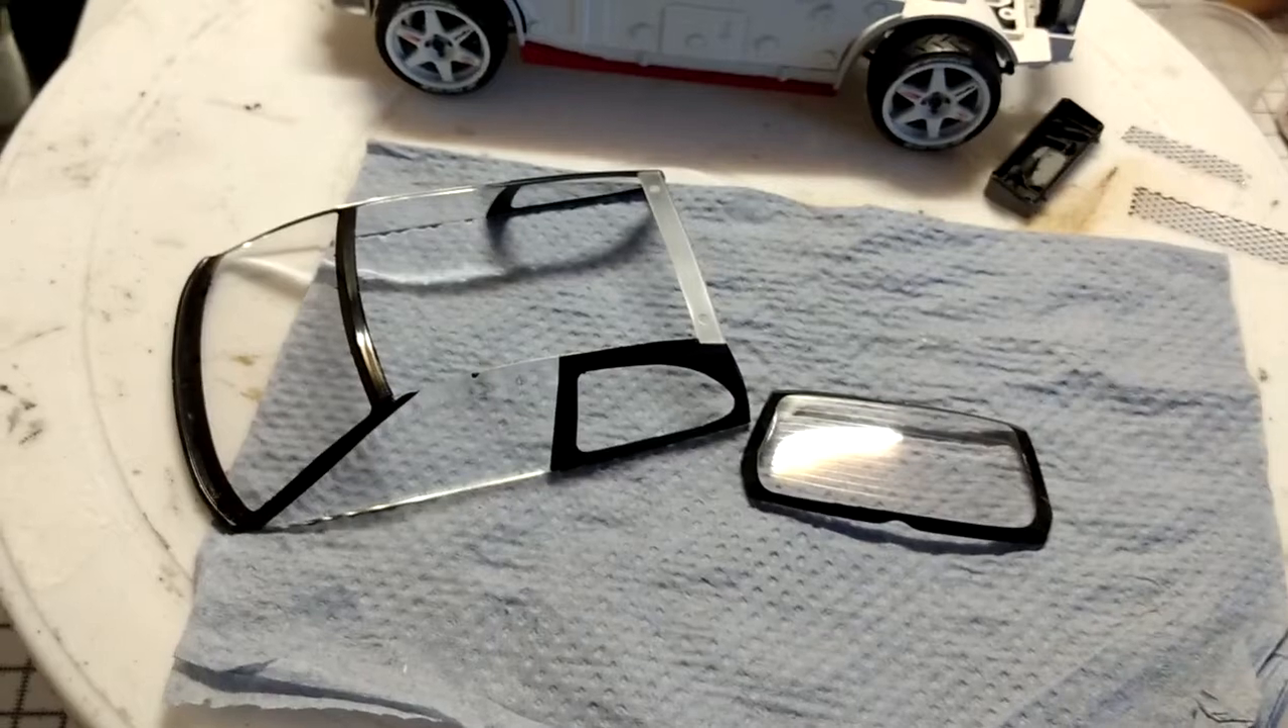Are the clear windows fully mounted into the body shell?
No.